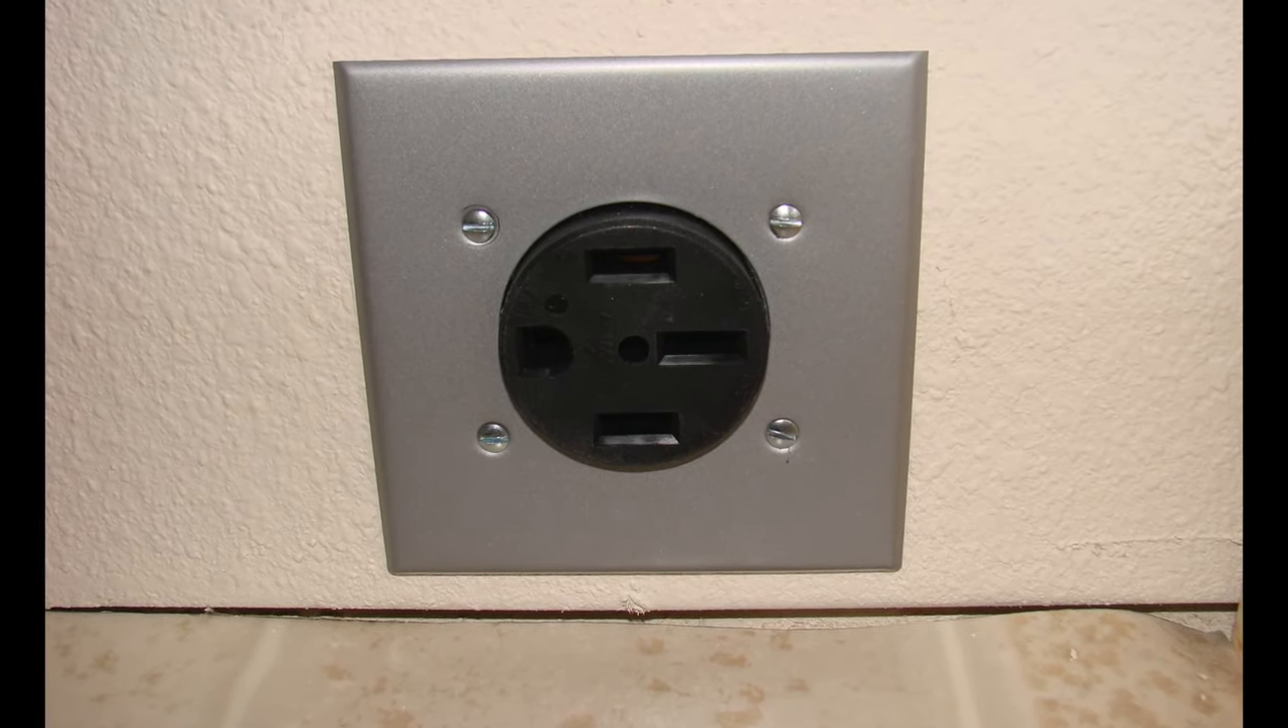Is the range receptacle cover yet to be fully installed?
No.